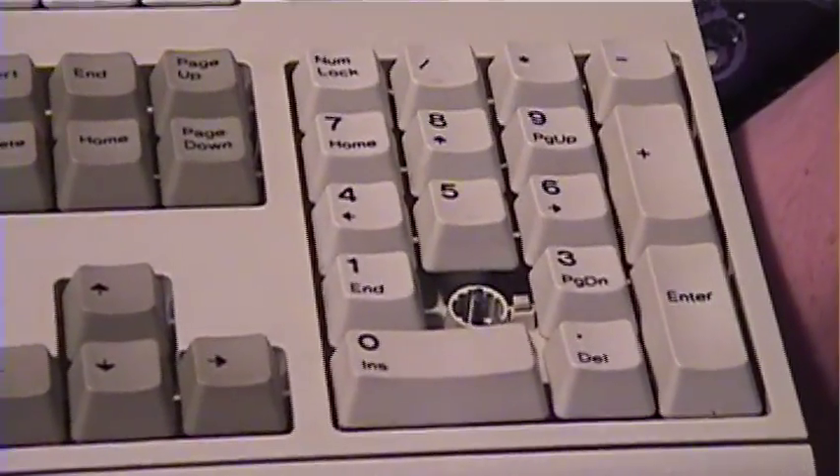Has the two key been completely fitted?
No.